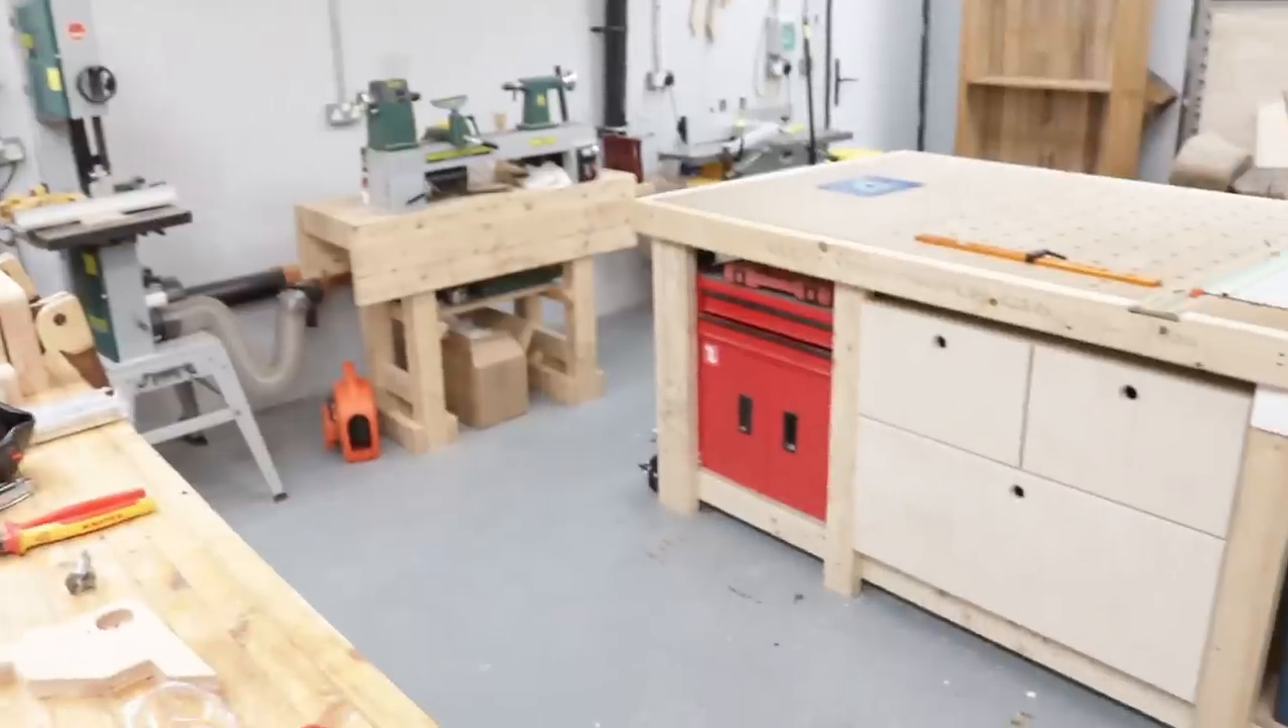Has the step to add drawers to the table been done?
Yes.